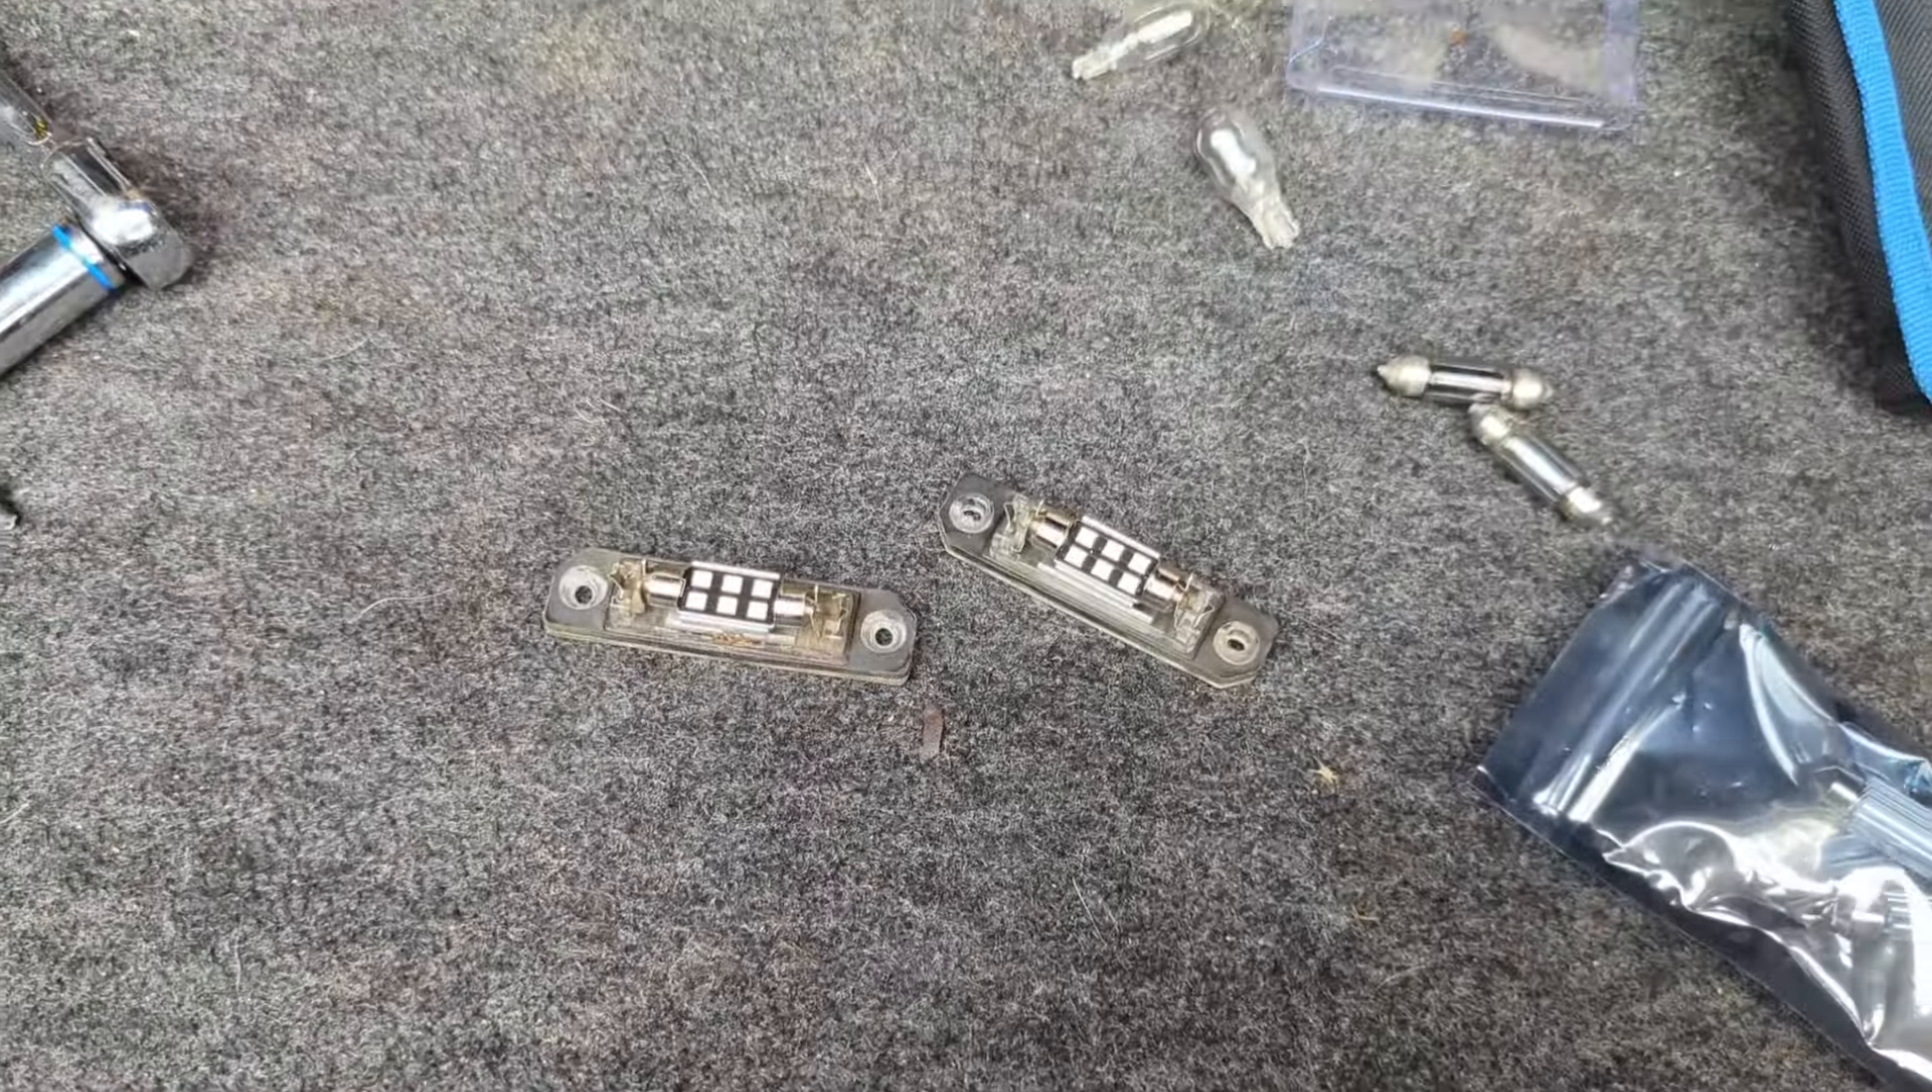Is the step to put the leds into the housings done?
Yes.